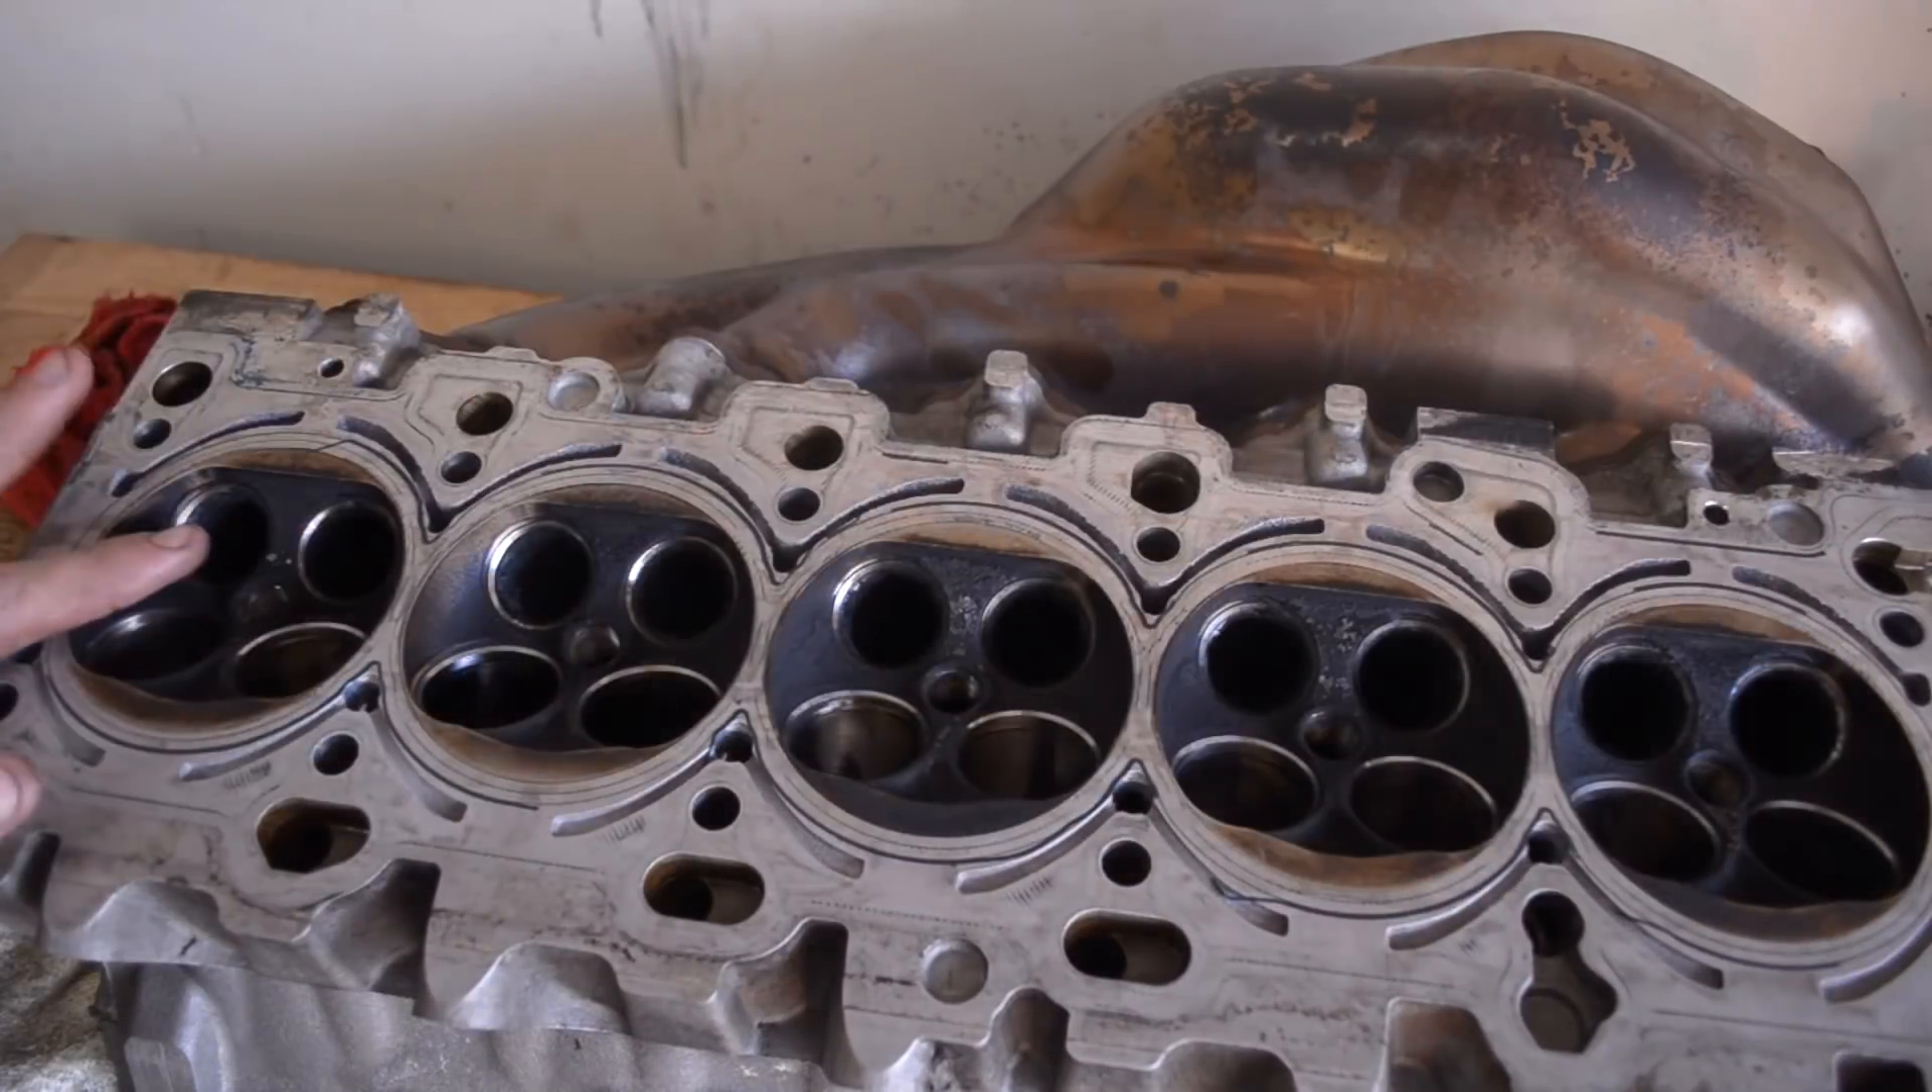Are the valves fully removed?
Yes.